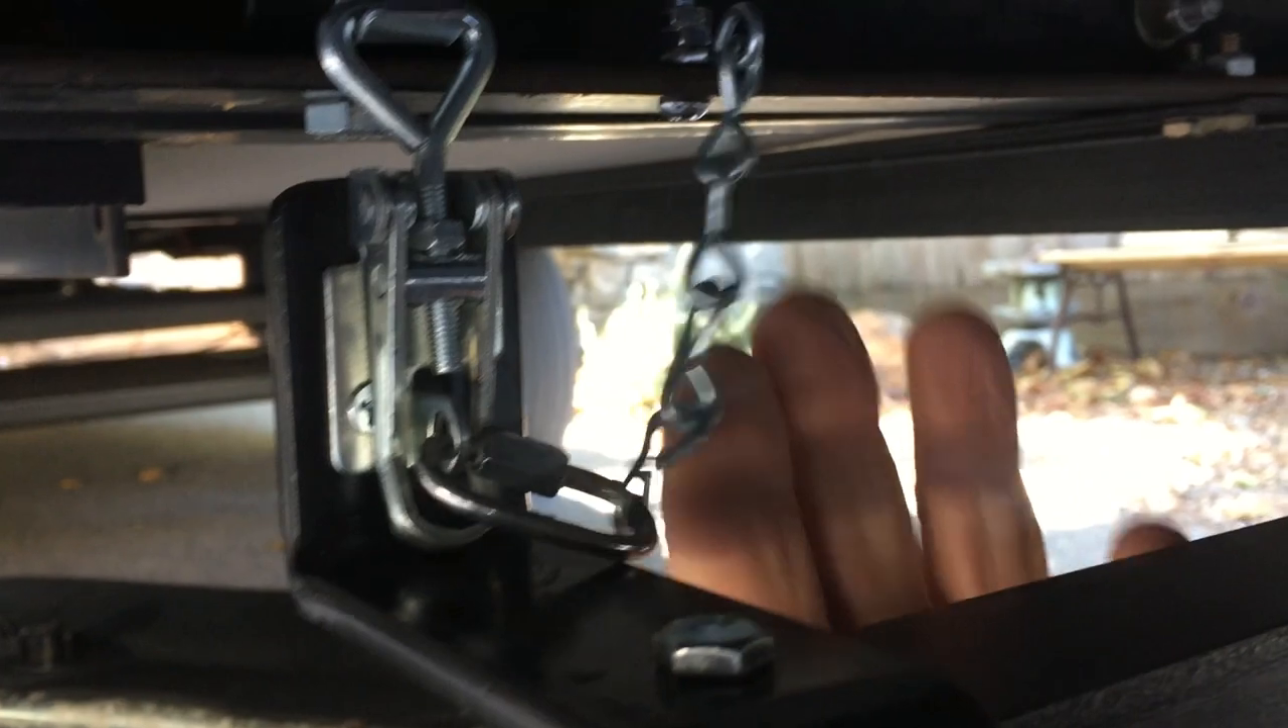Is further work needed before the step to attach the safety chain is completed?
No.